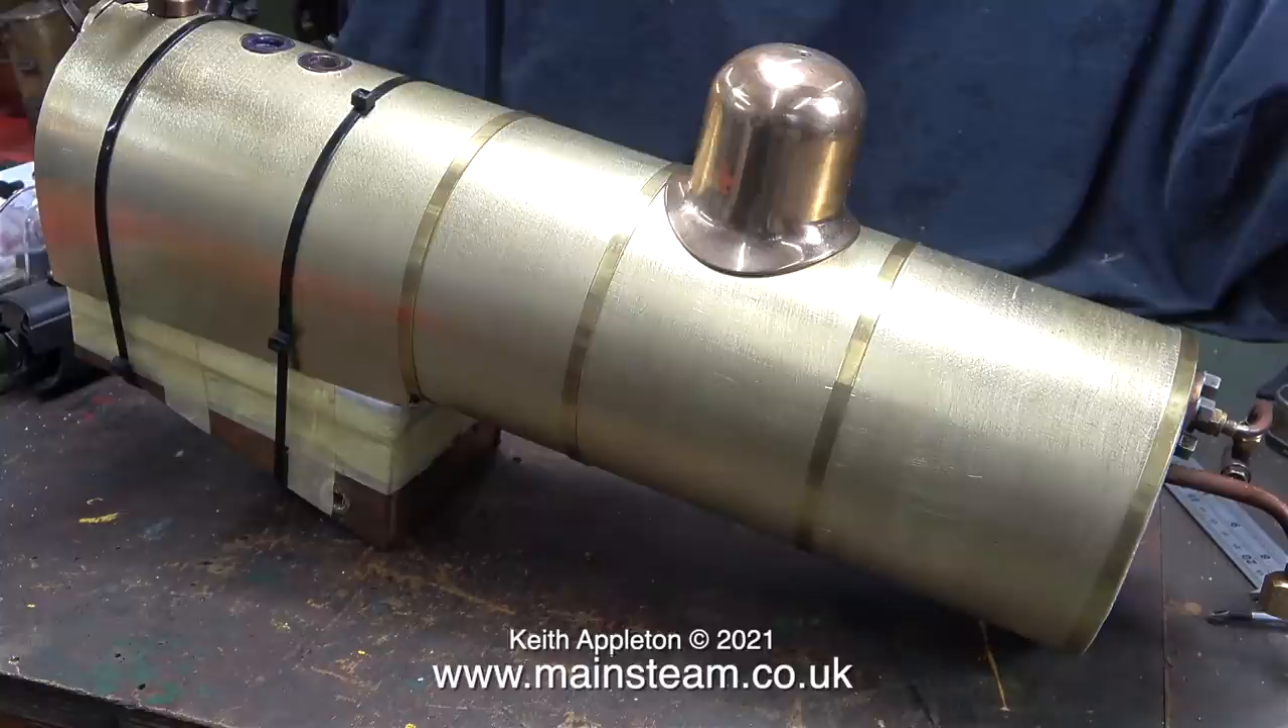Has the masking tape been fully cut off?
No.